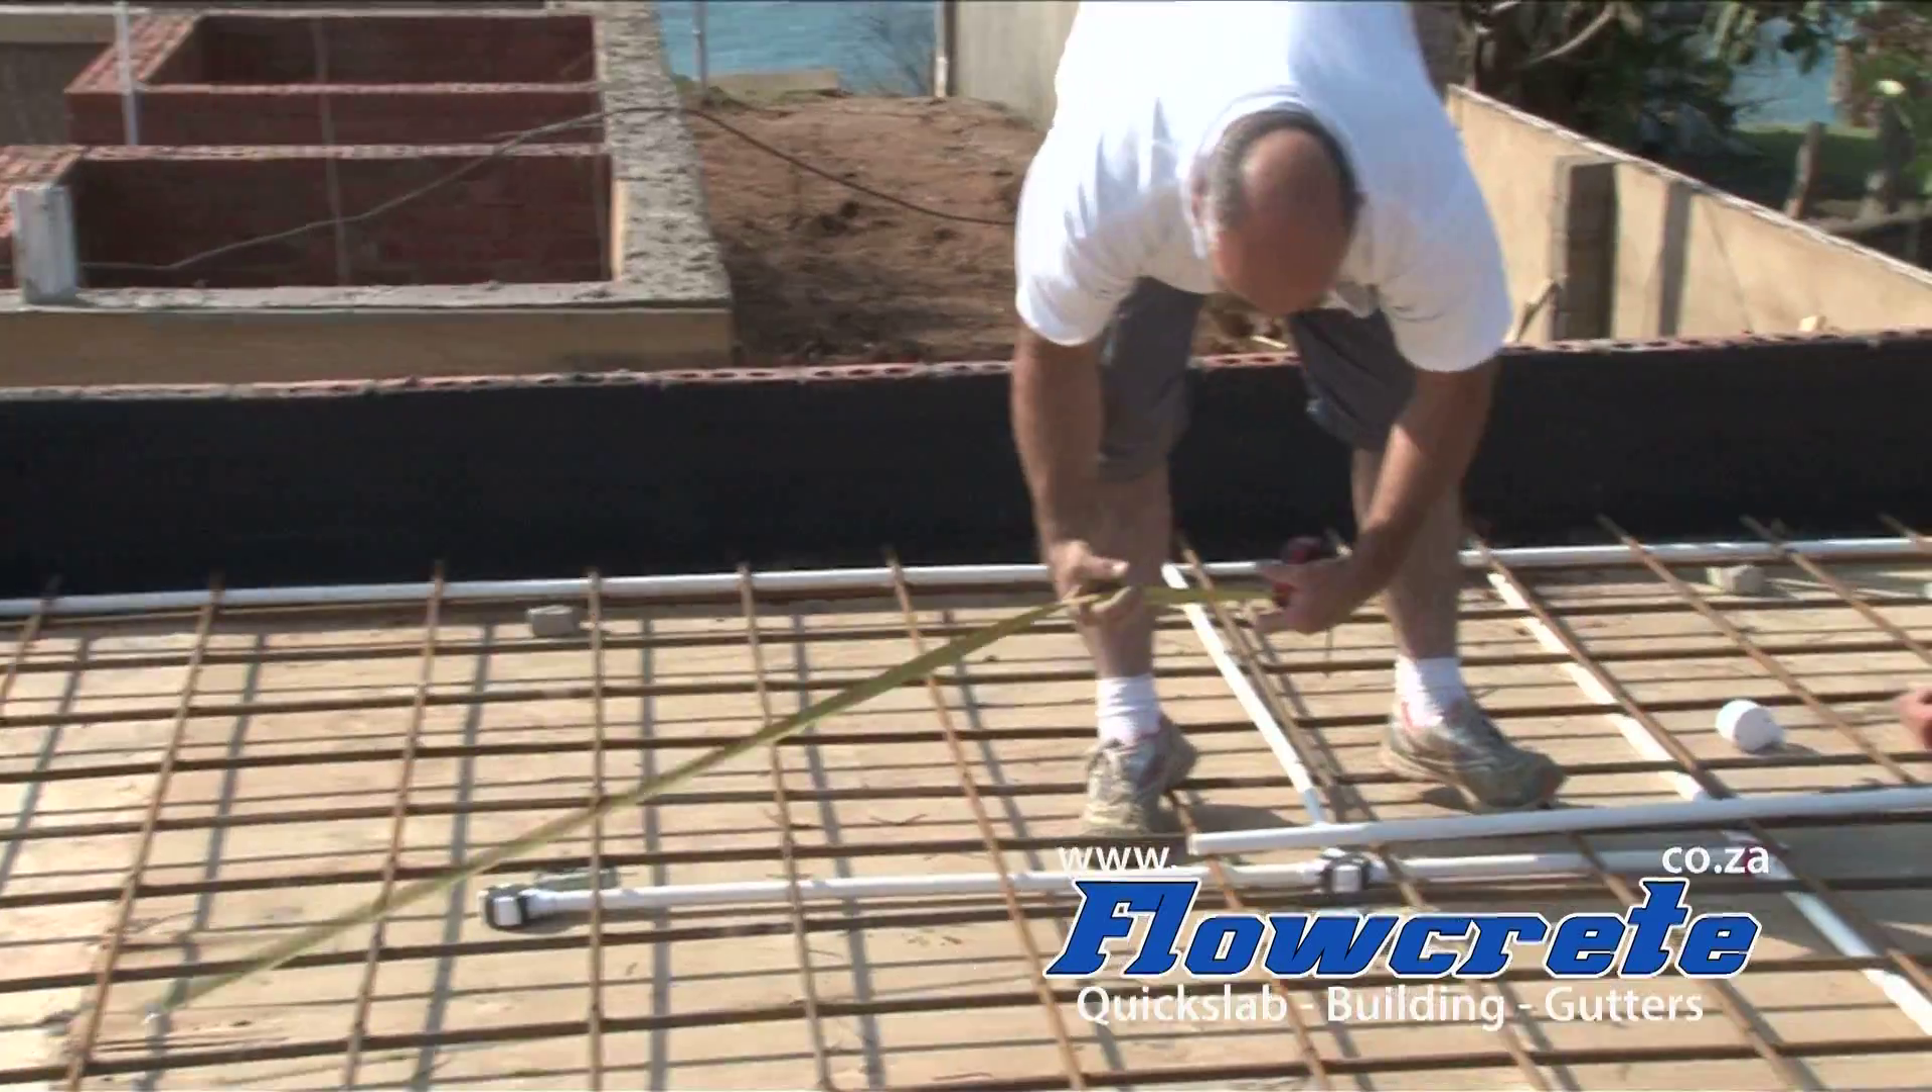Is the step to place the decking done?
Yes.